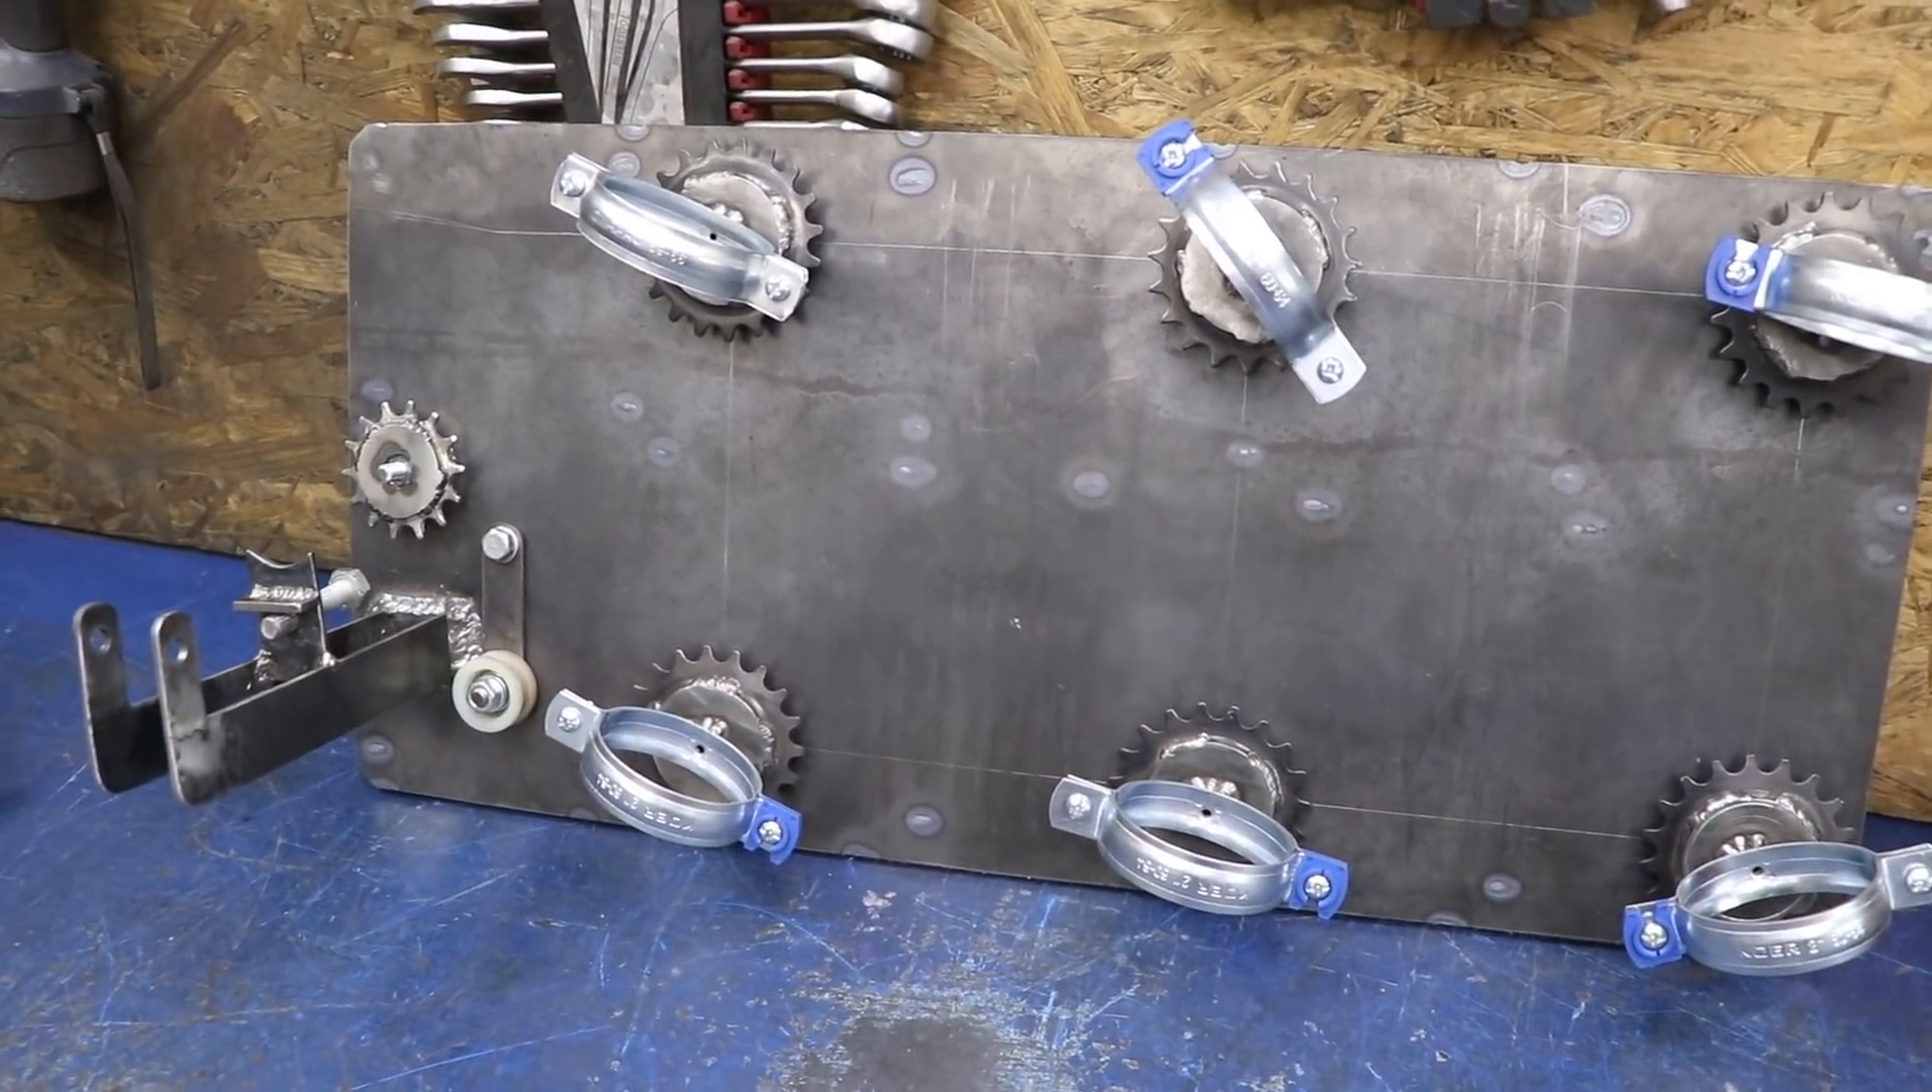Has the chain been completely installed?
No.